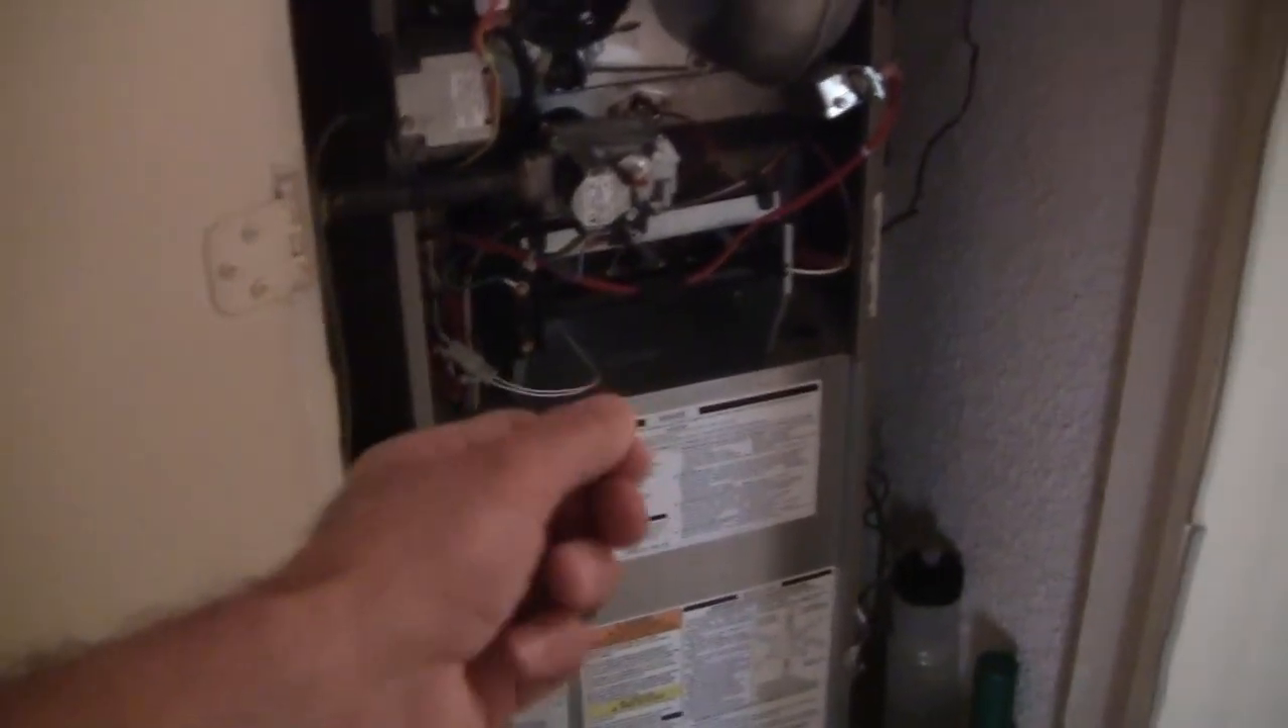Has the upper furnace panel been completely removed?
Yes.